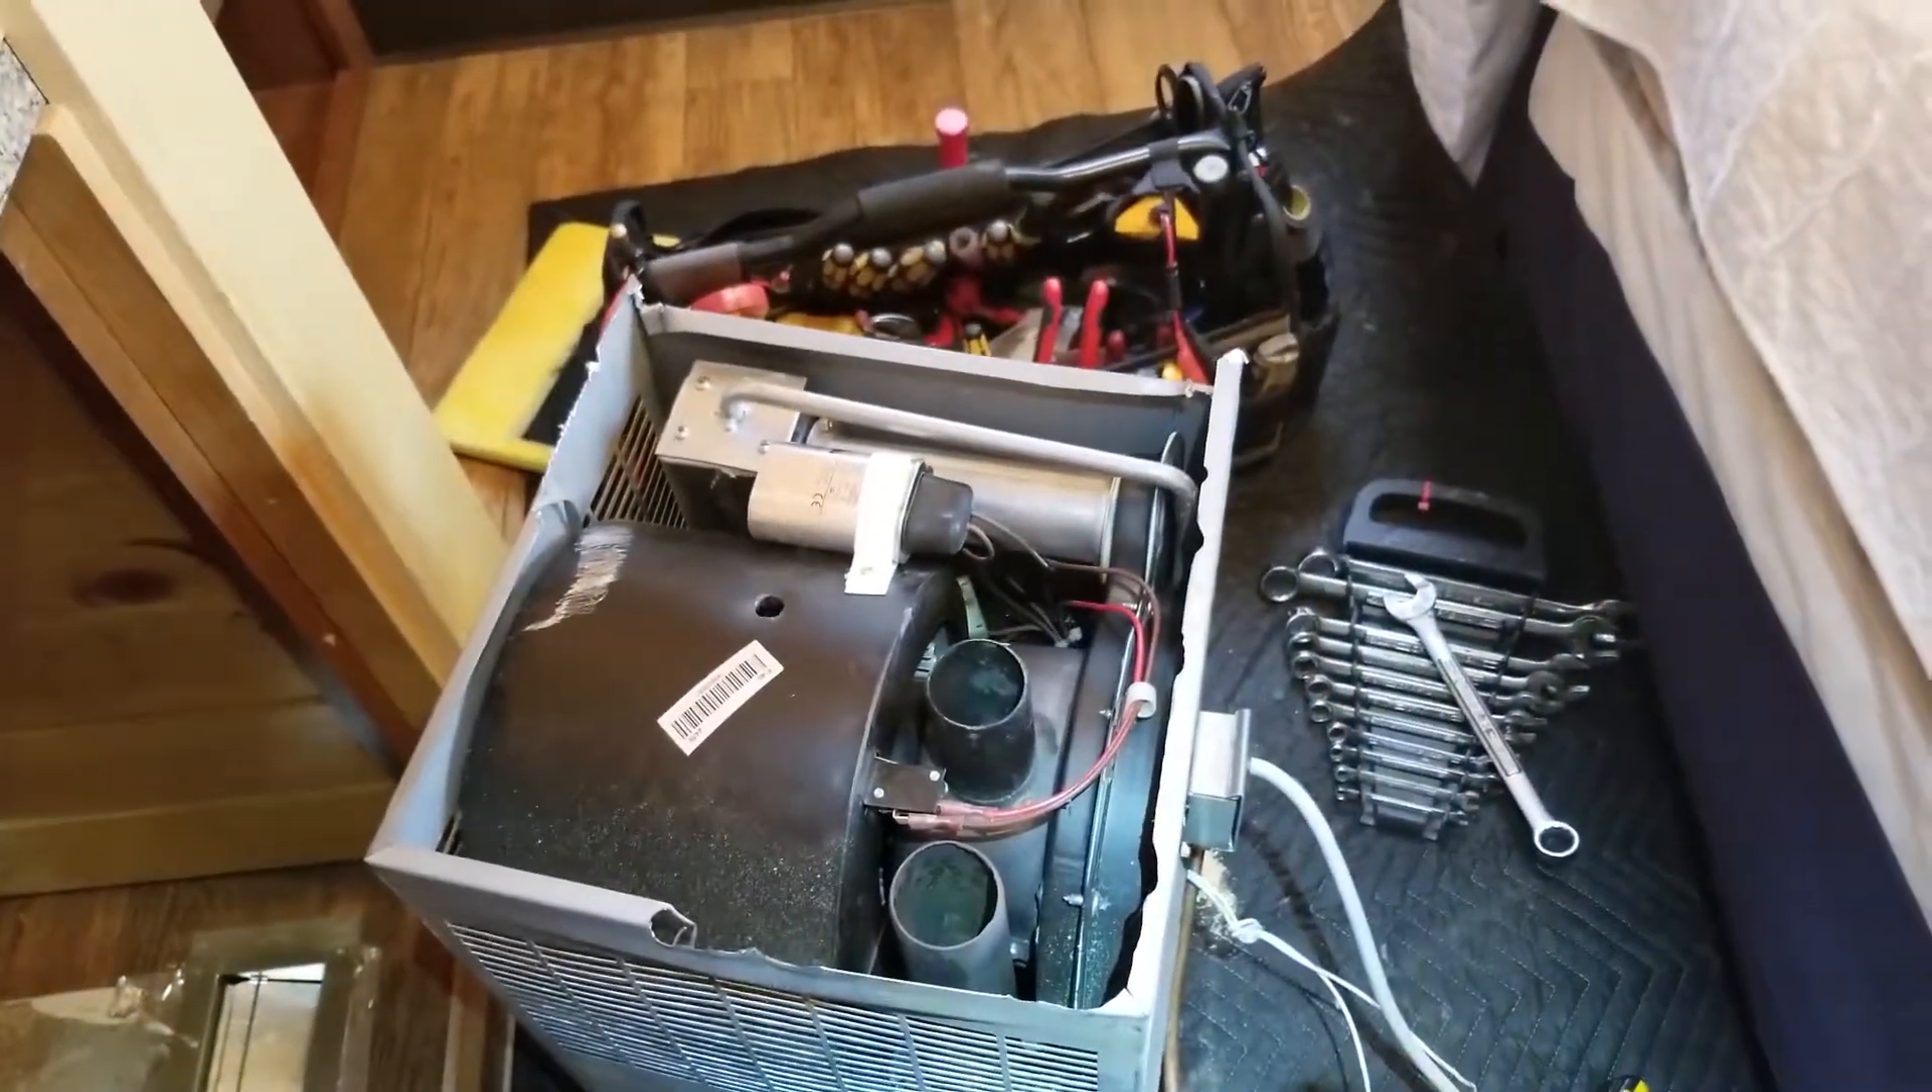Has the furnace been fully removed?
Yes.